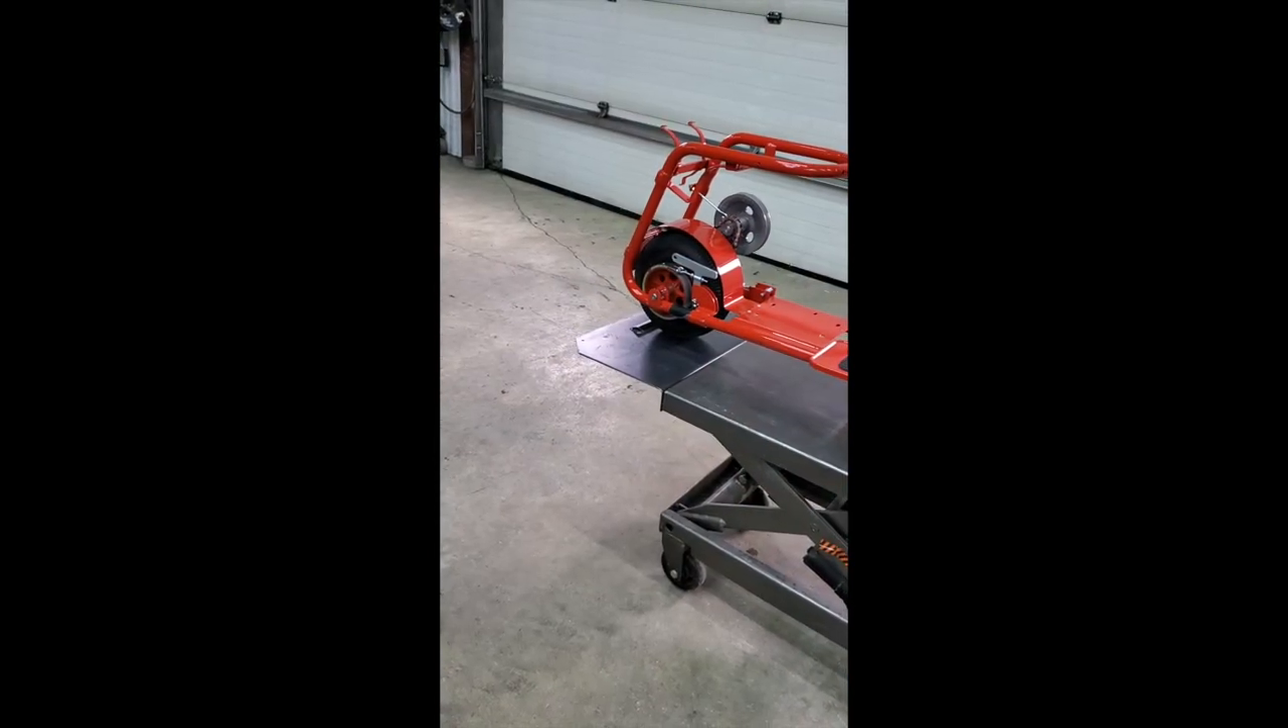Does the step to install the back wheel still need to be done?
No.